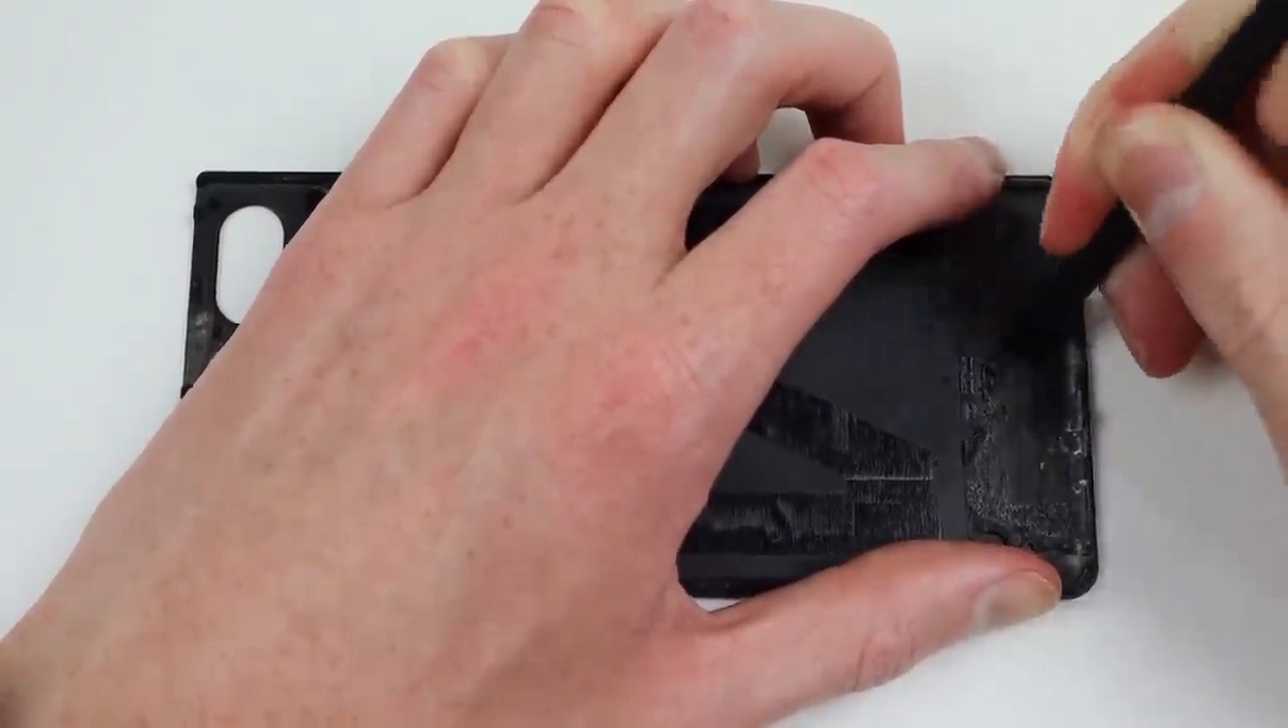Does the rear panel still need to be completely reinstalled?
Yes.